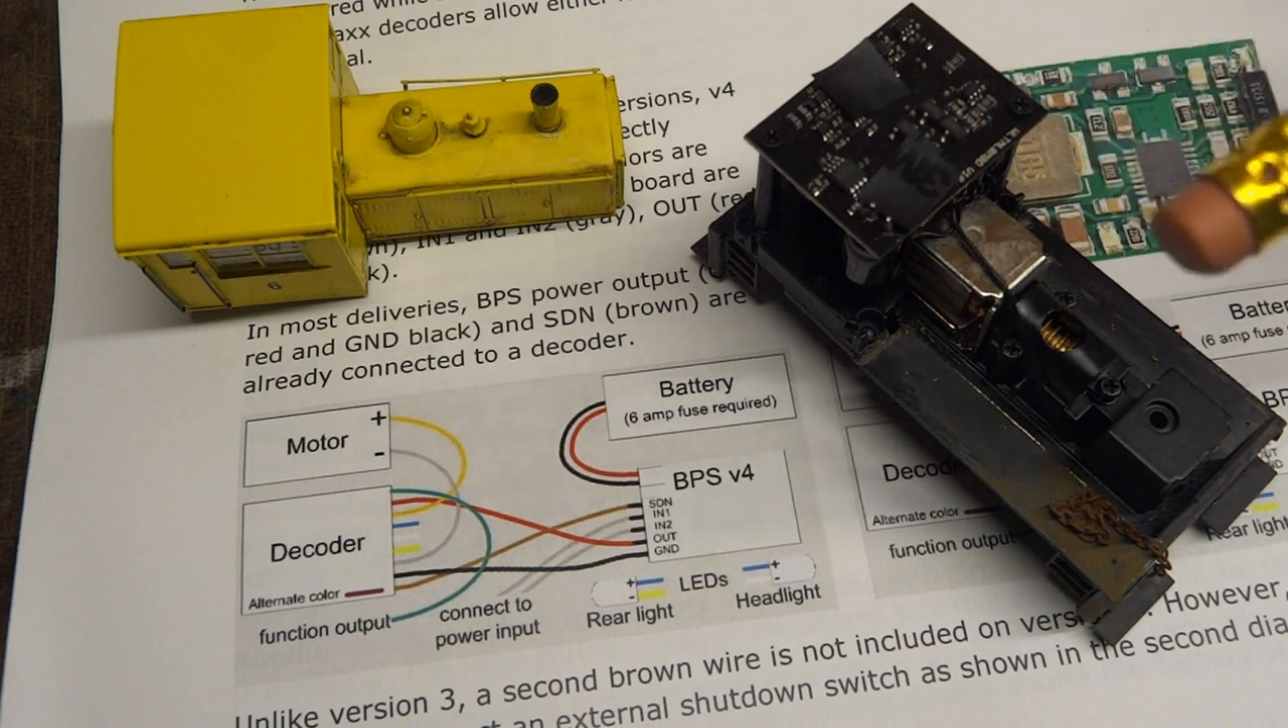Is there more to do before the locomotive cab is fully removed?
No.